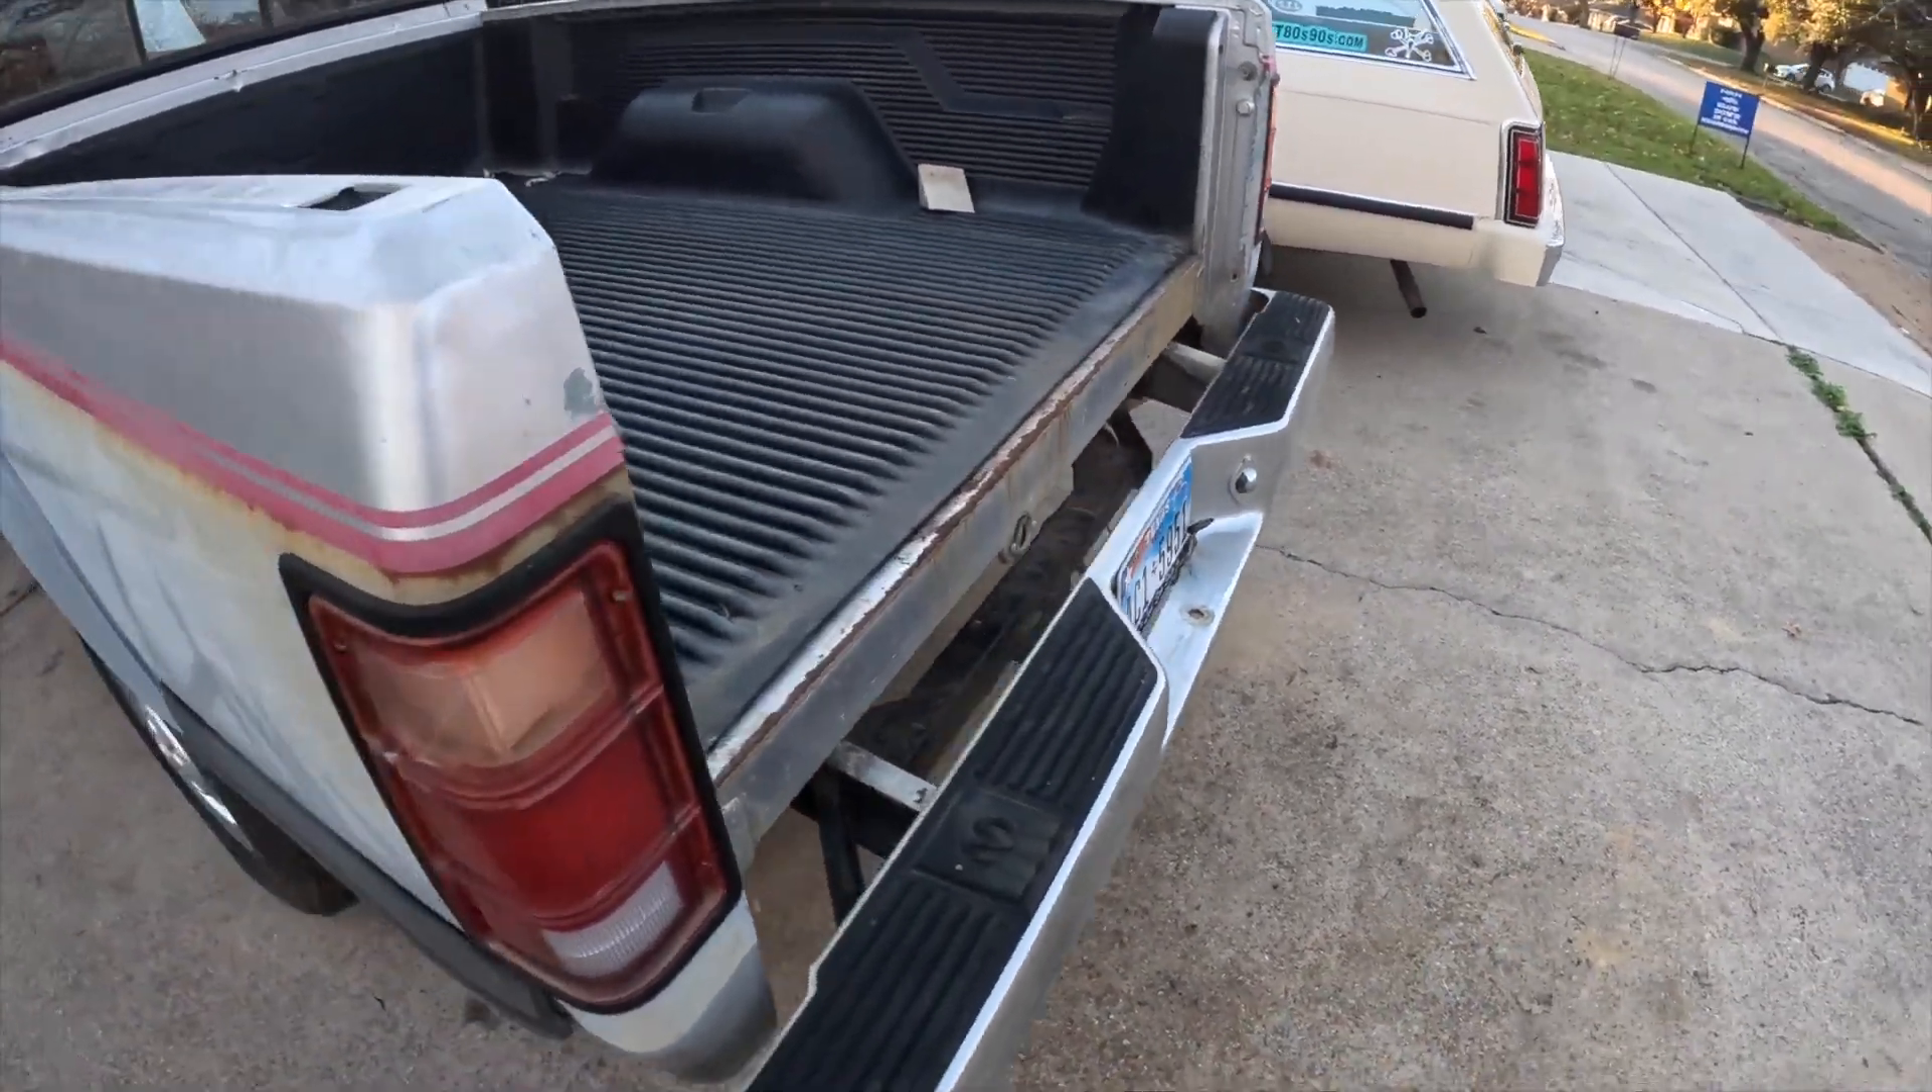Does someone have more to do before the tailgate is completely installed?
Yes.